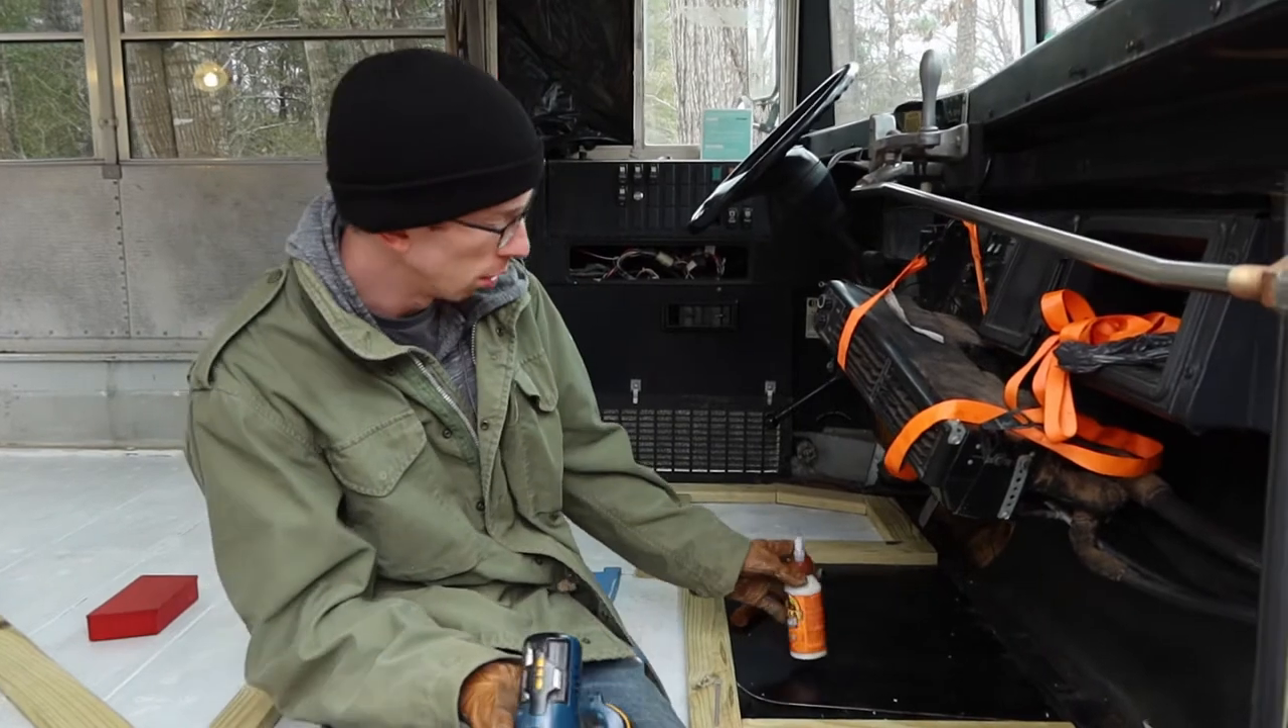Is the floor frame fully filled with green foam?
No.